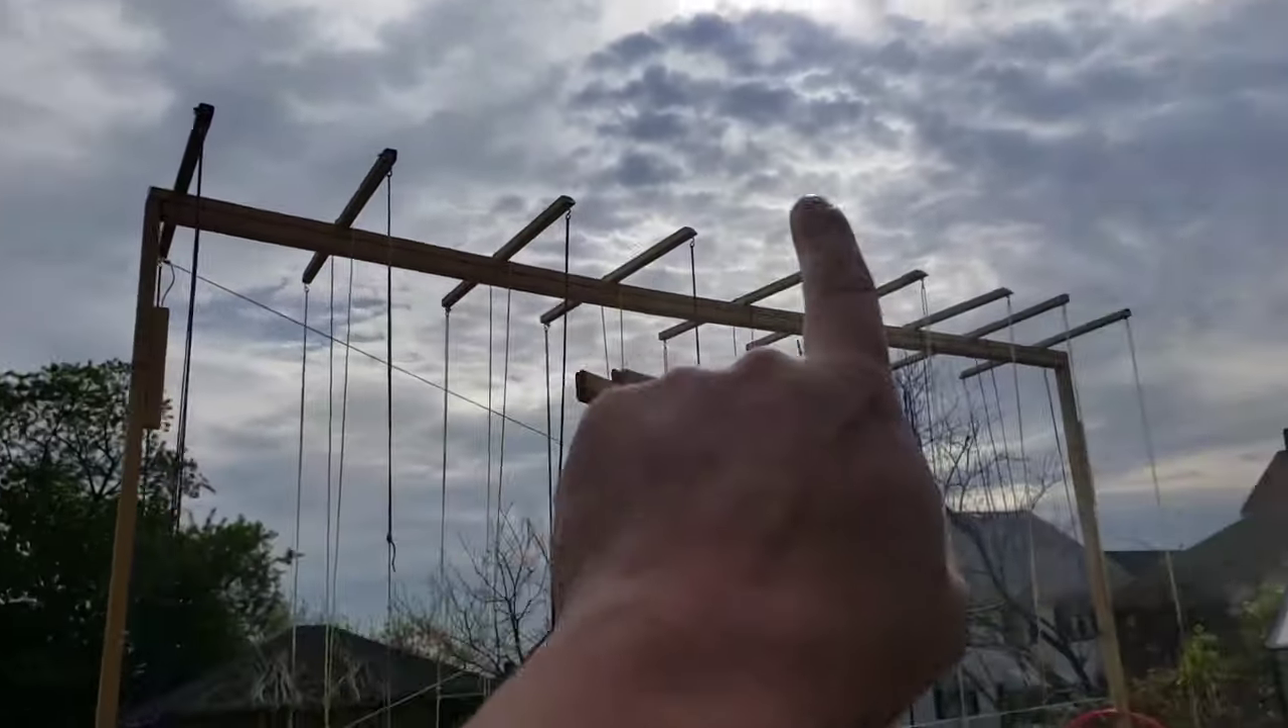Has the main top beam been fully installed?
Yes.